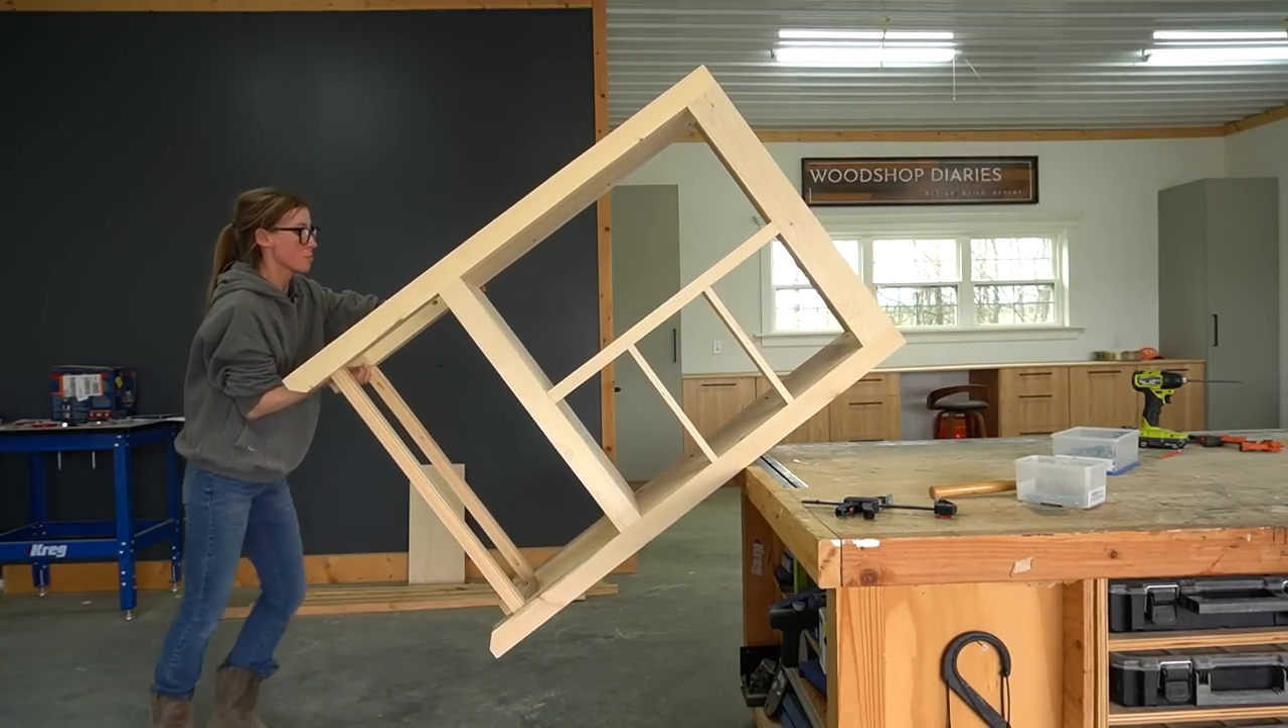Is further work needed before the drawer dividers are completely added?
No.